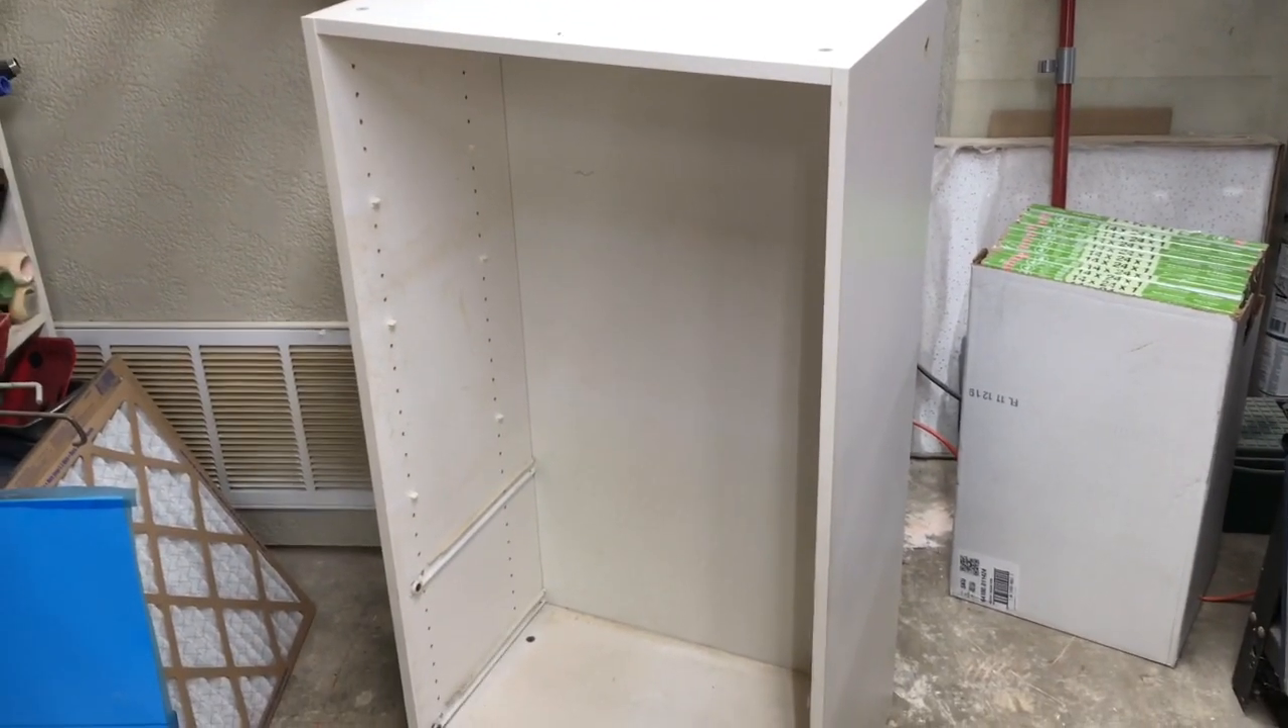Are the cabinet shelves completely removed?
Yes.